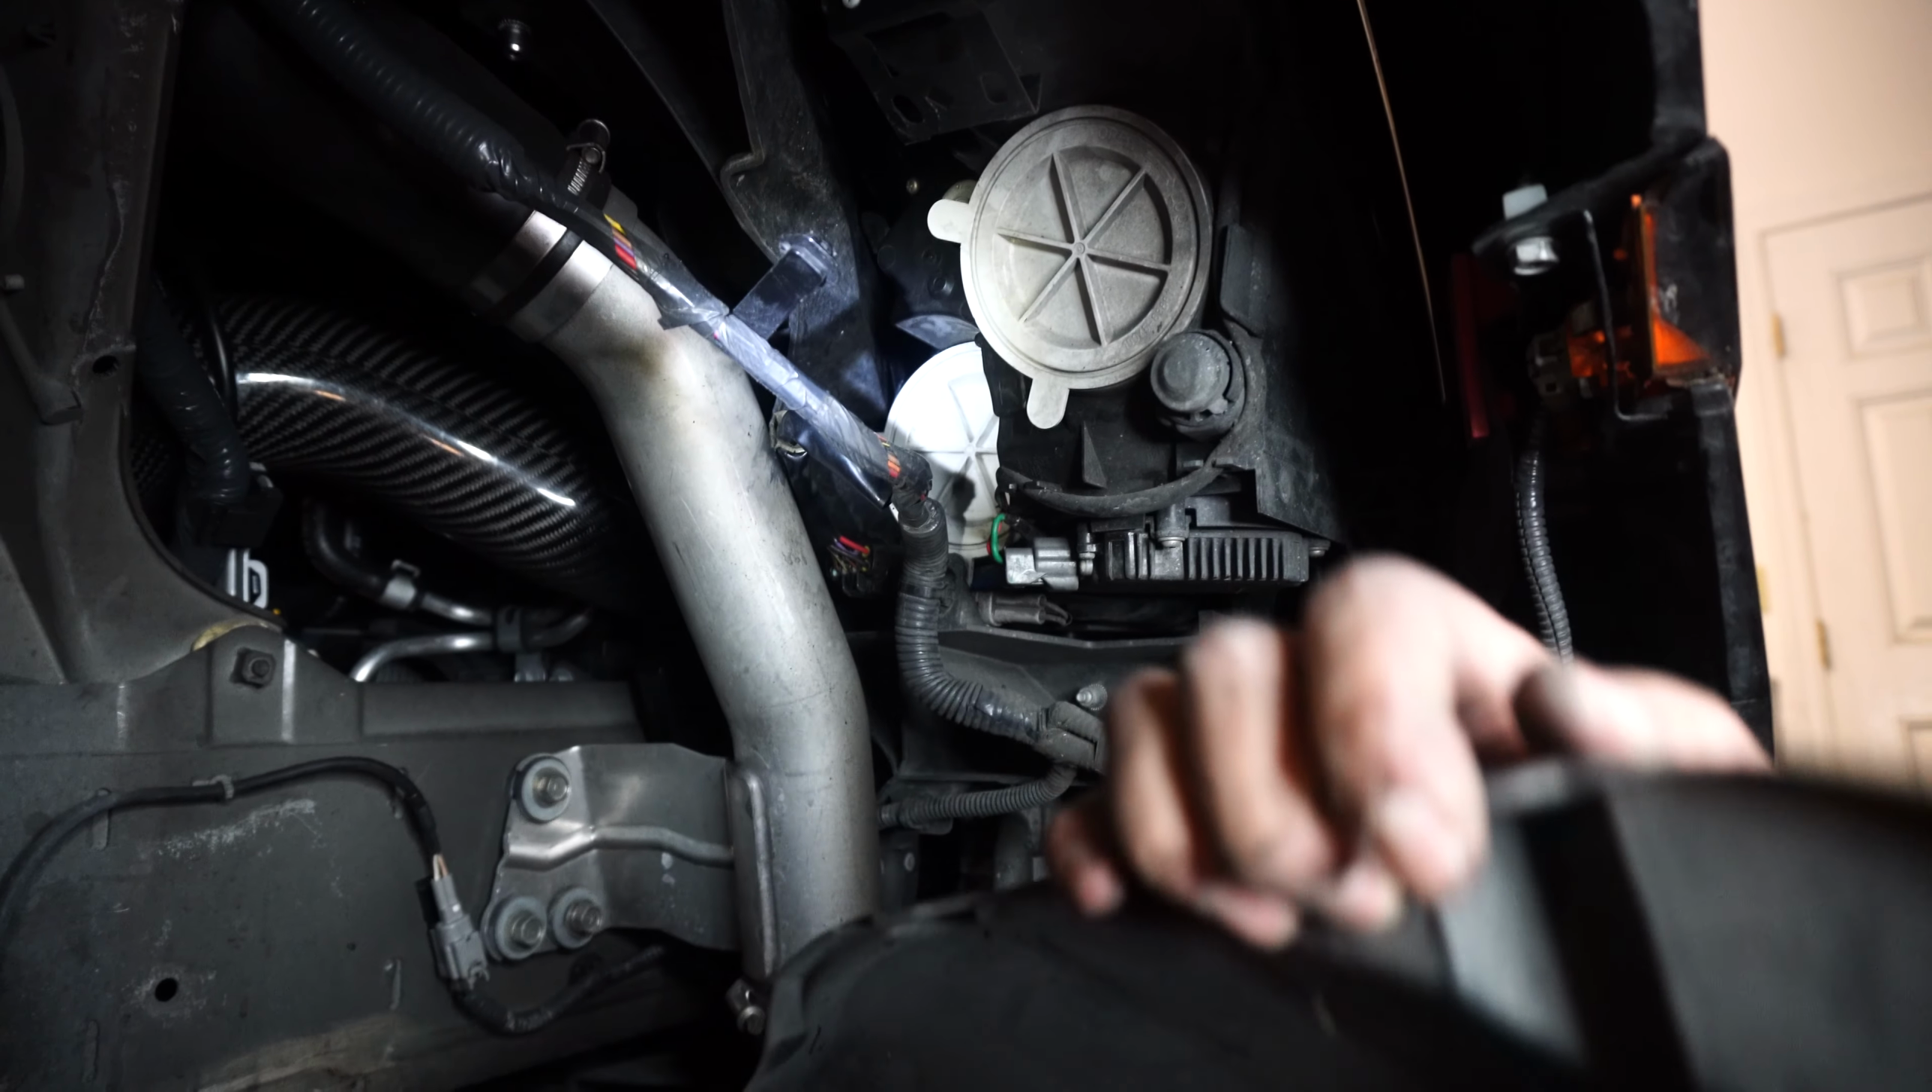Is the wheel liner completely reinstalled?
No.